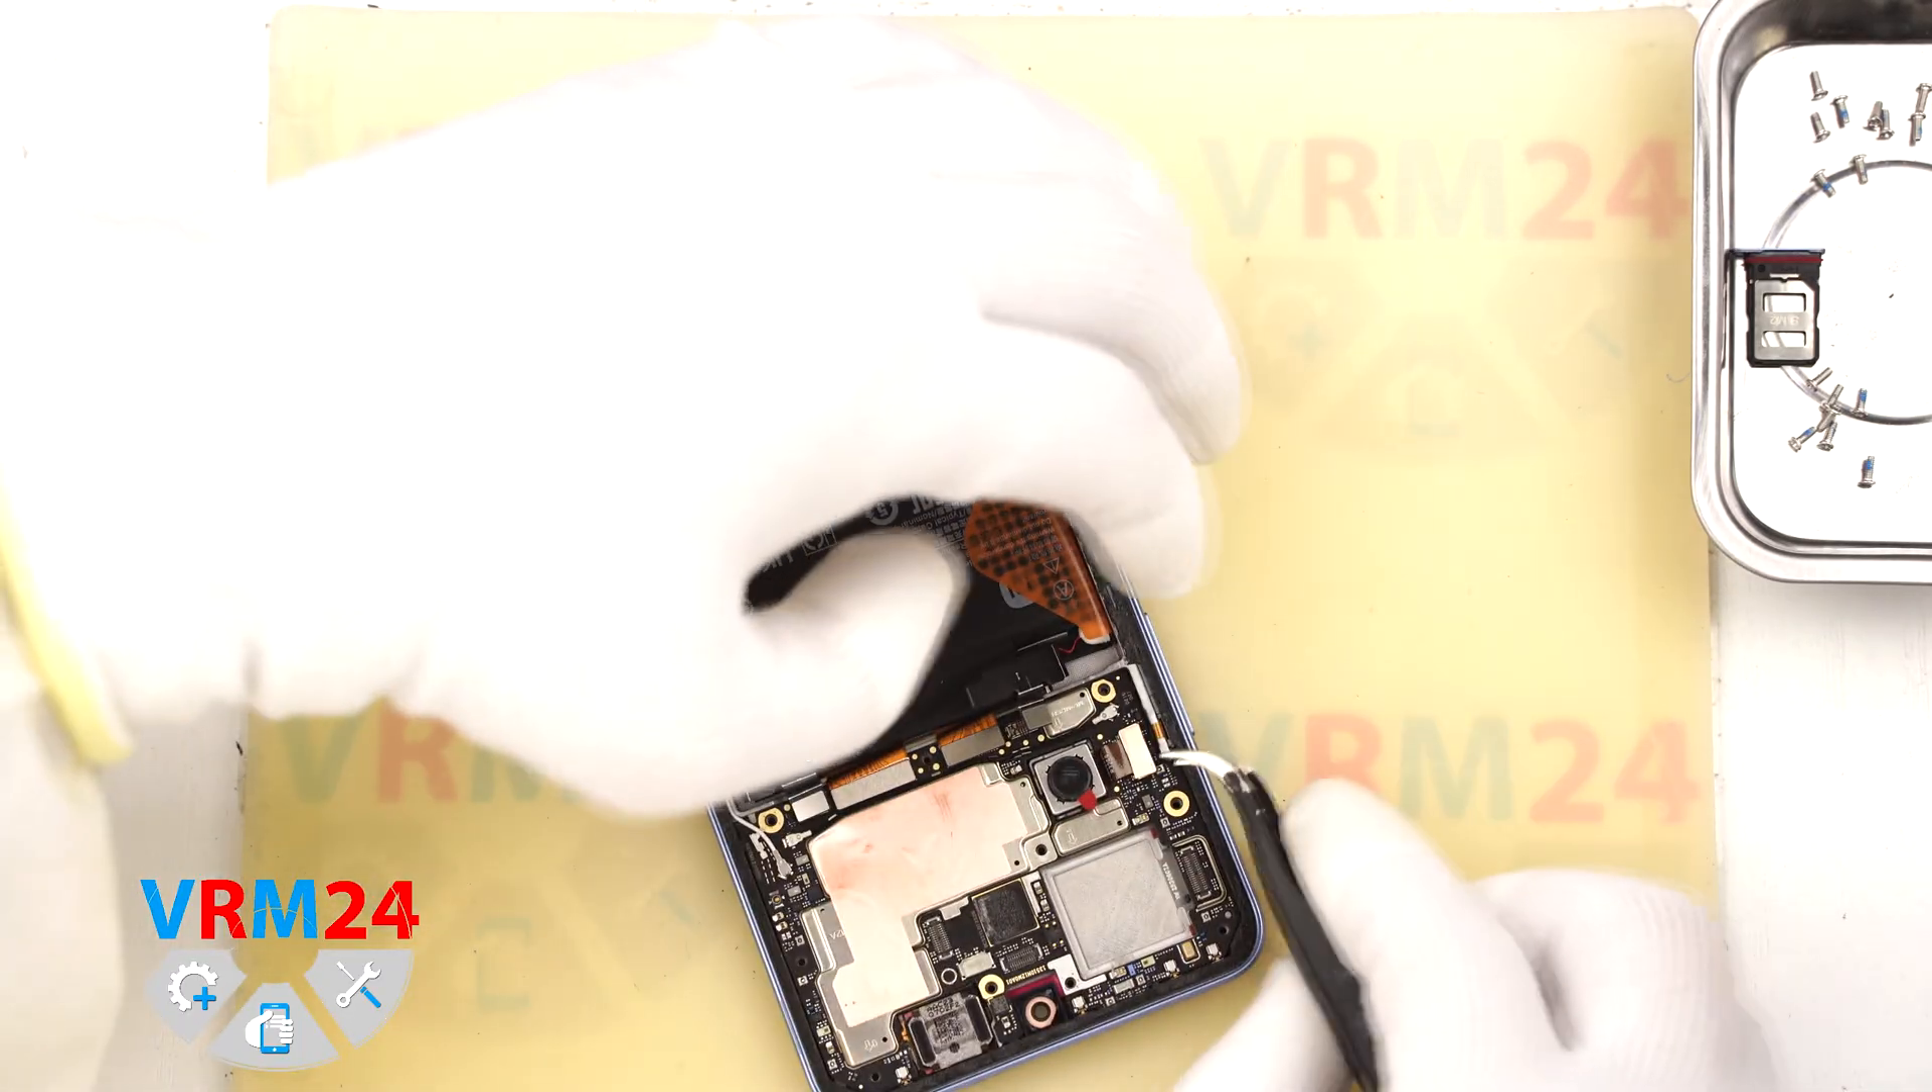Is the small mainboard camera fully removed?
No.